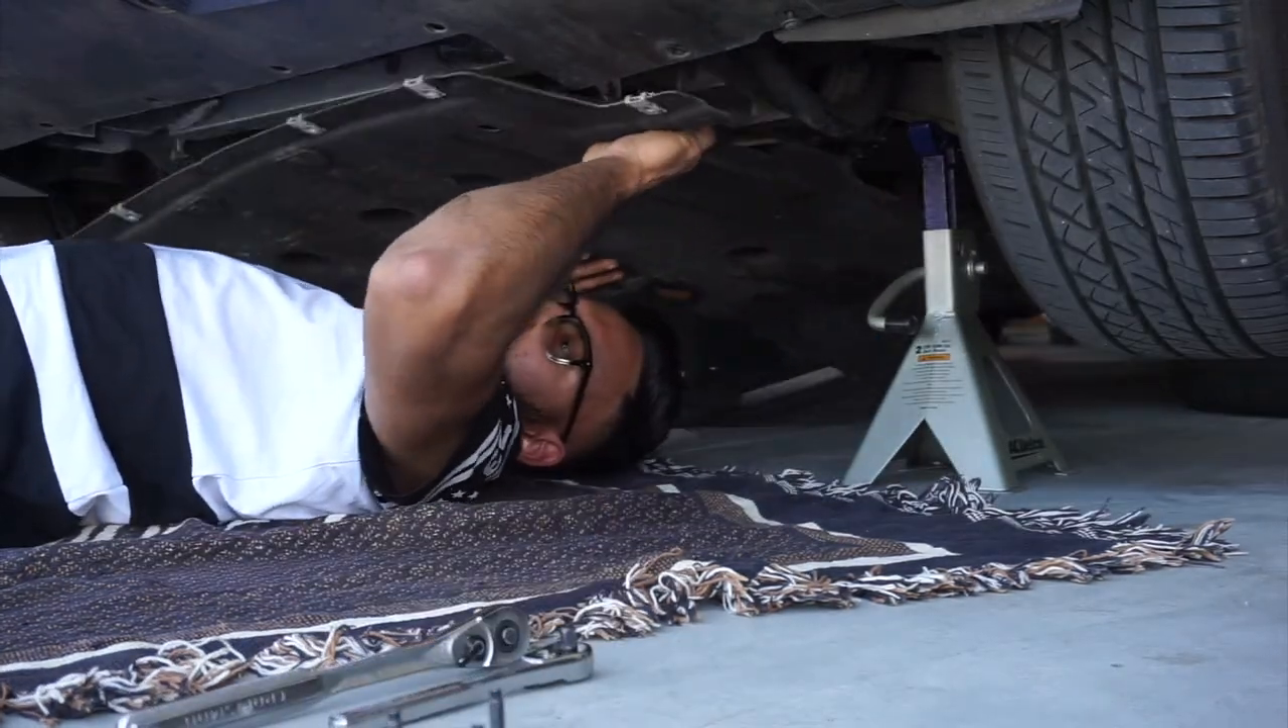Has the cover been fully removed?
No.